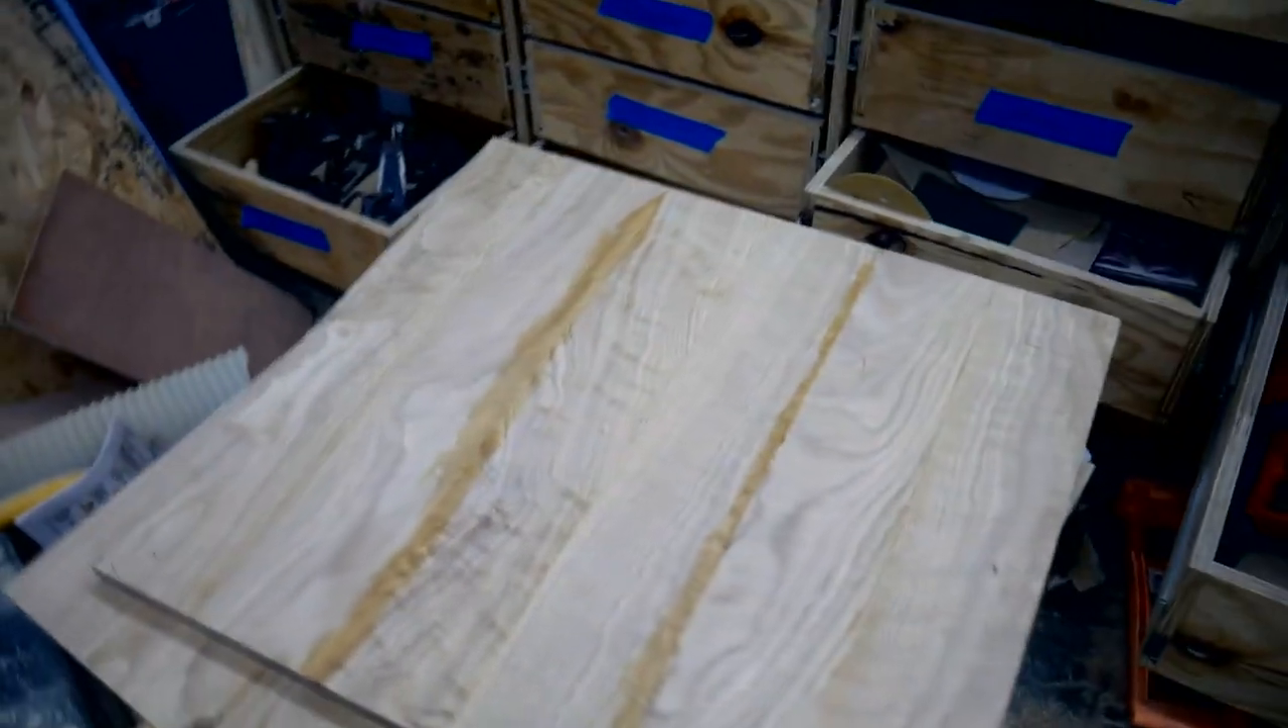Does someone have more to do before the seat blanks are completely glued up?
No.